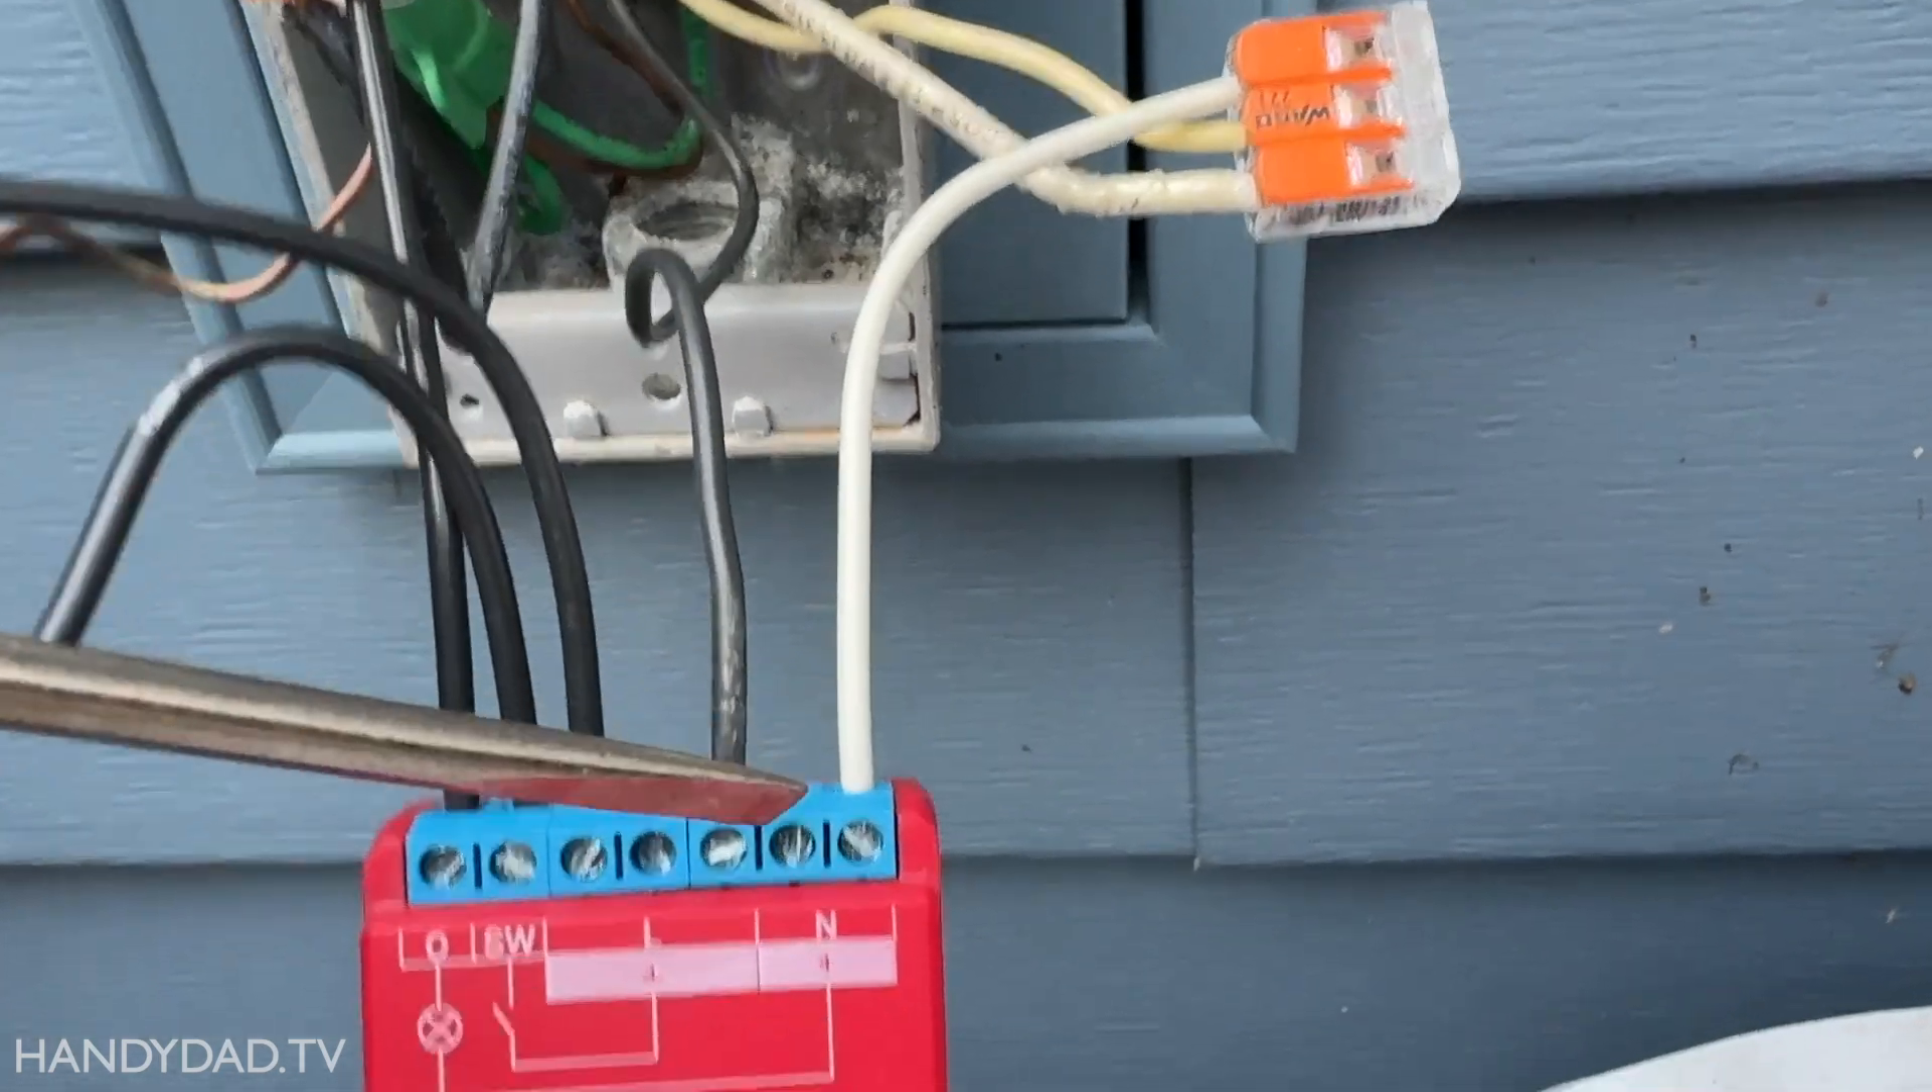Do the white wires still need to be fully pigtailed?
No.